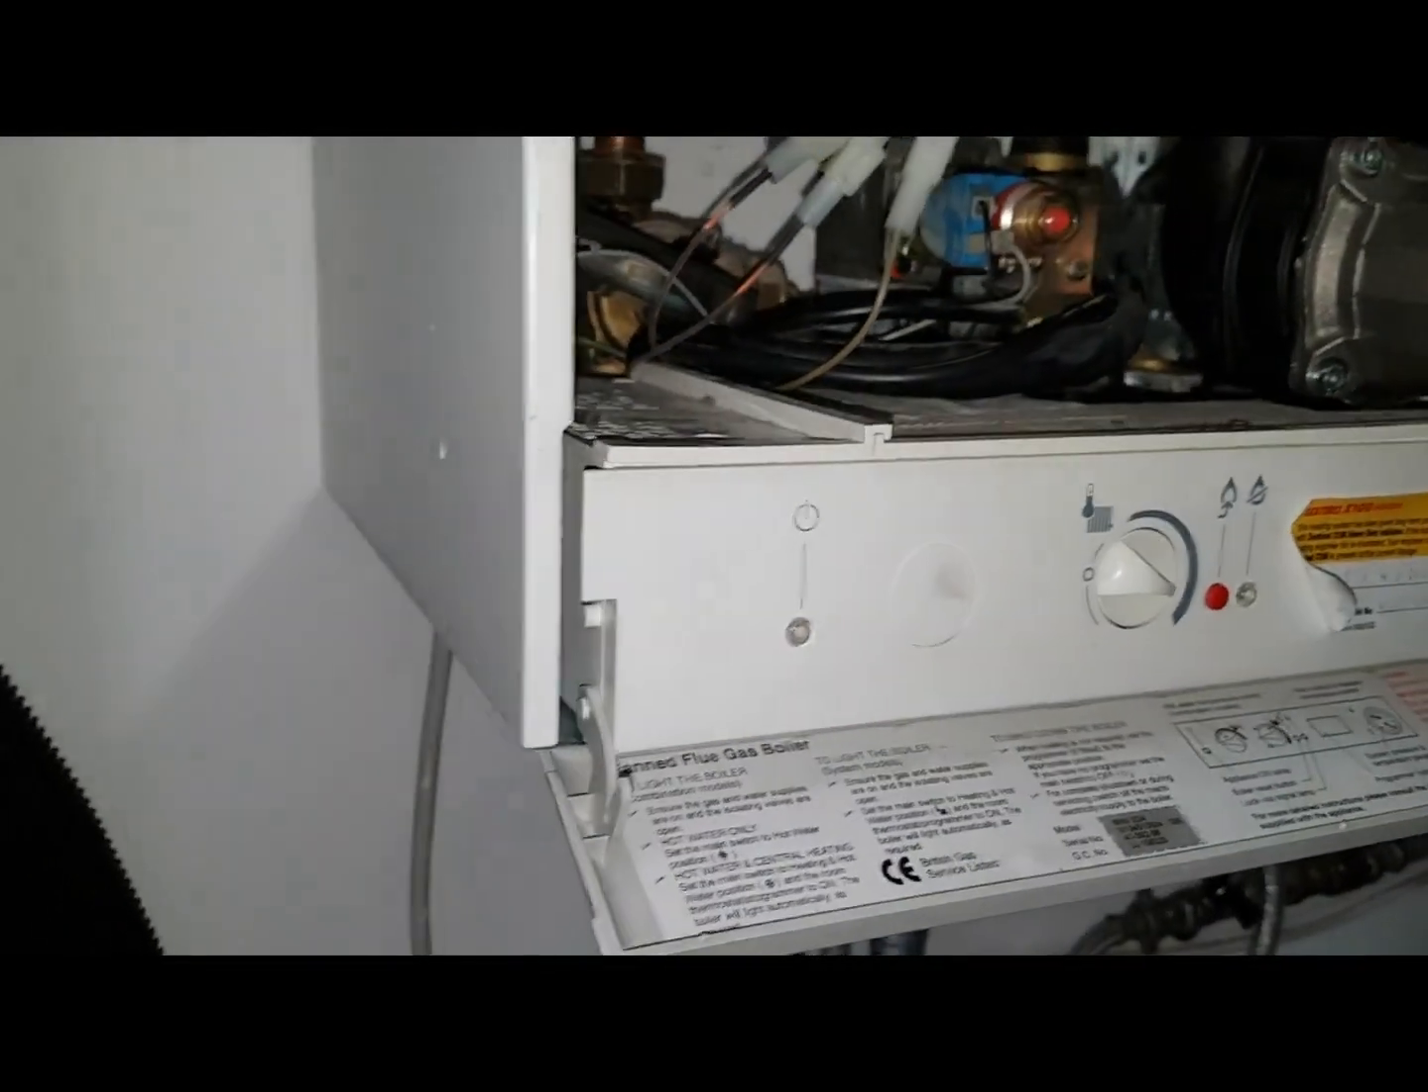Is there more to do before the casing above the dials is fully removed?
No.